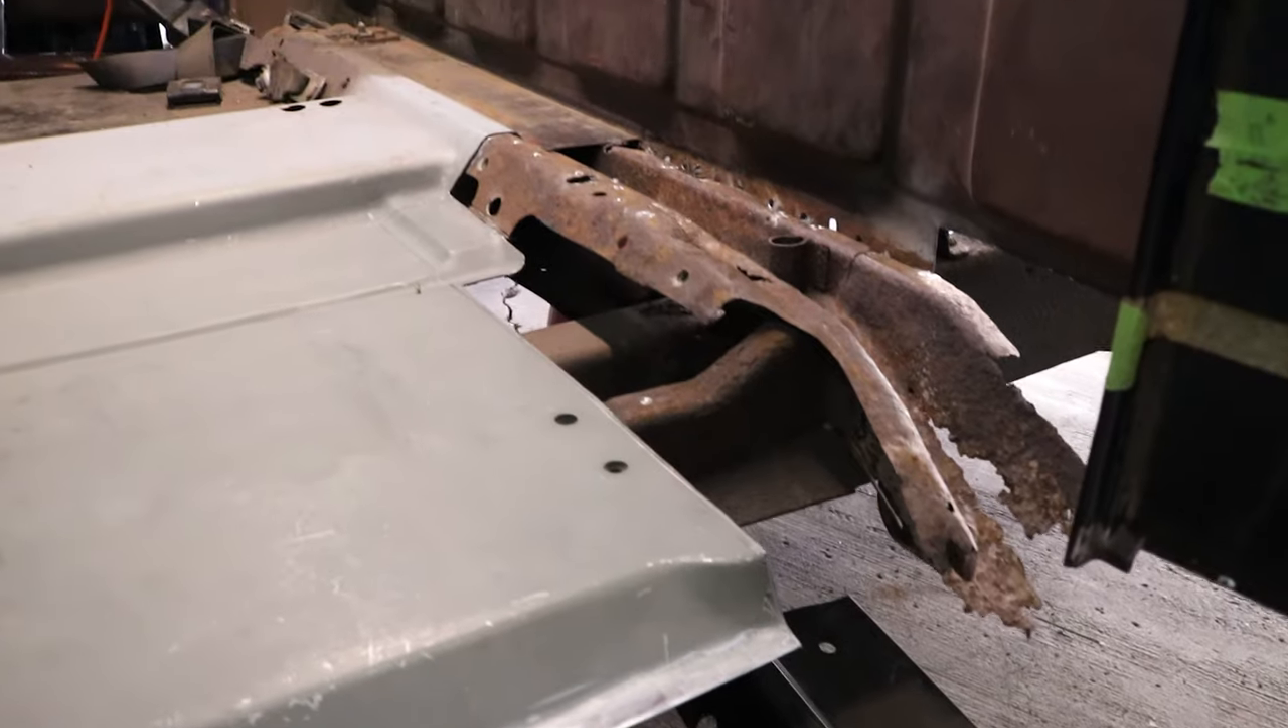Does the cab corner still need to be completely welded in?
Yes.